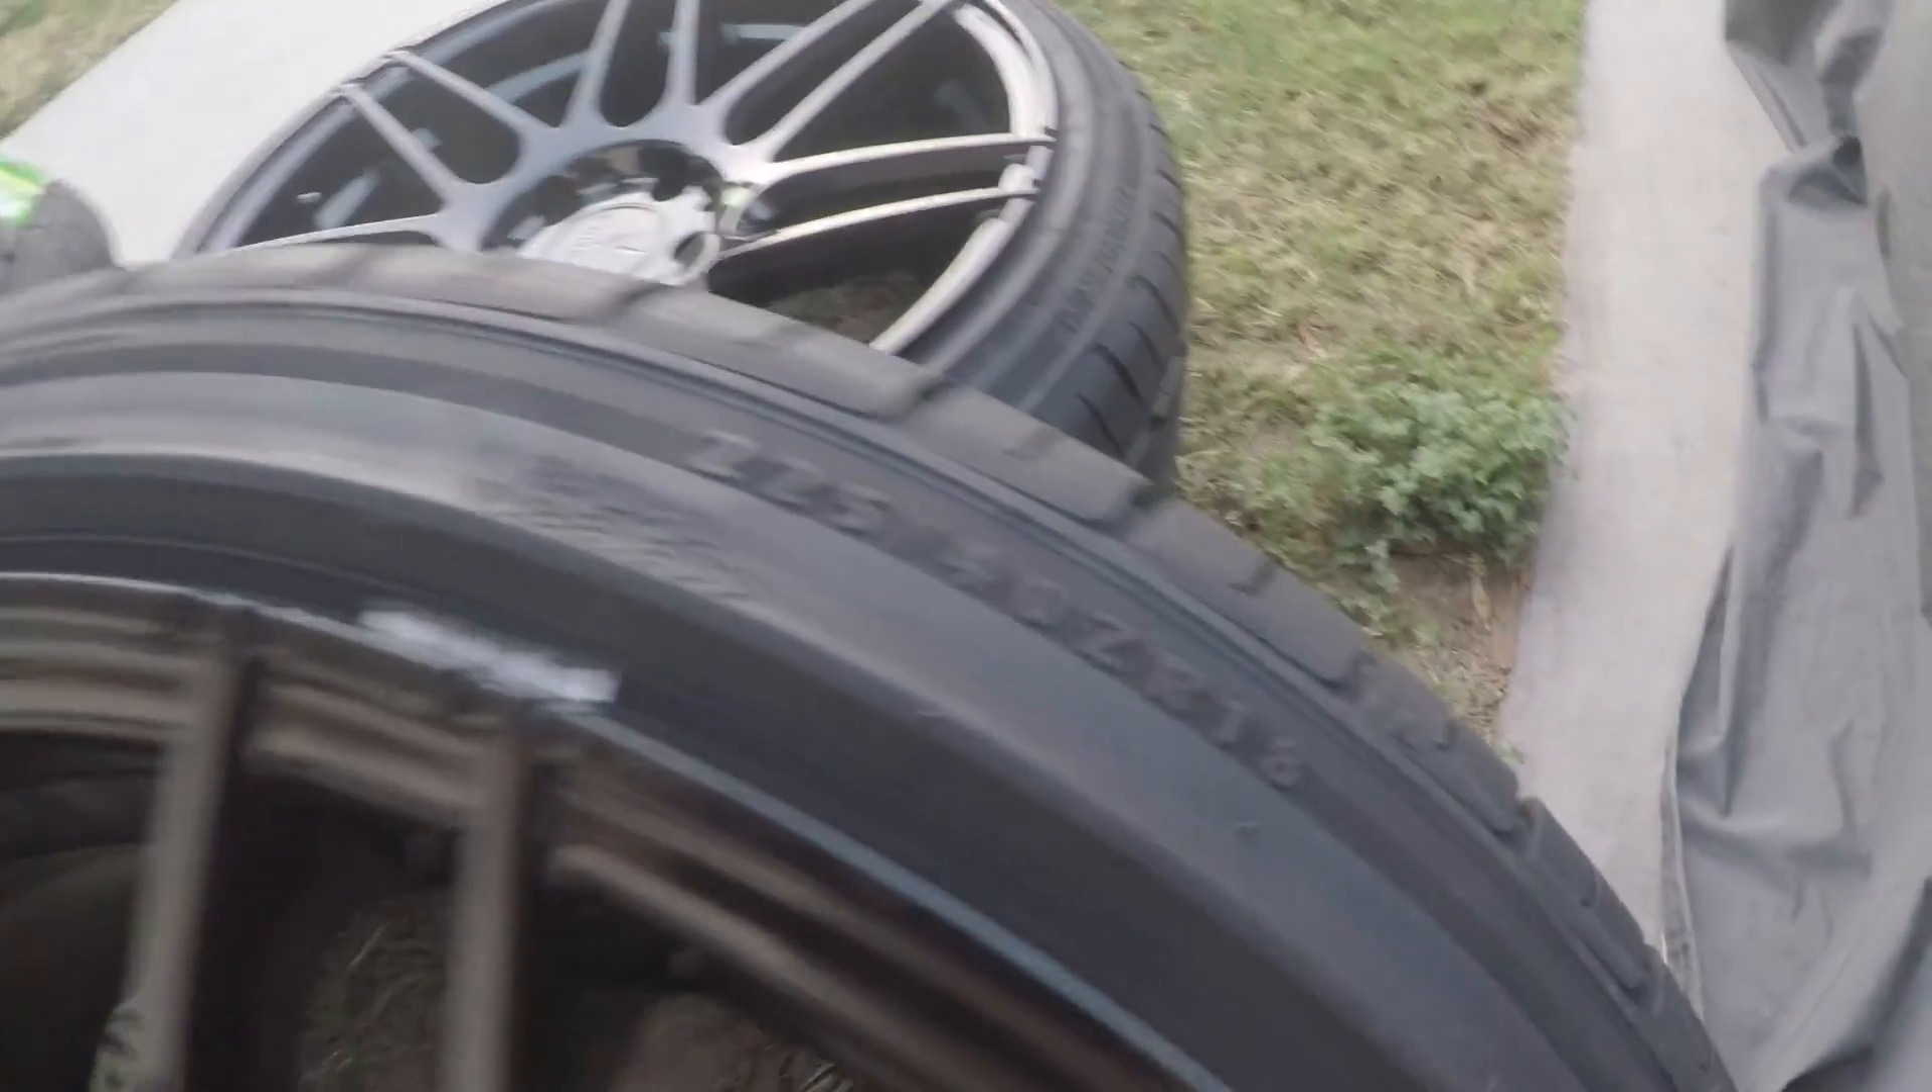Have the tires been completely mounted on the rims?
Yes.